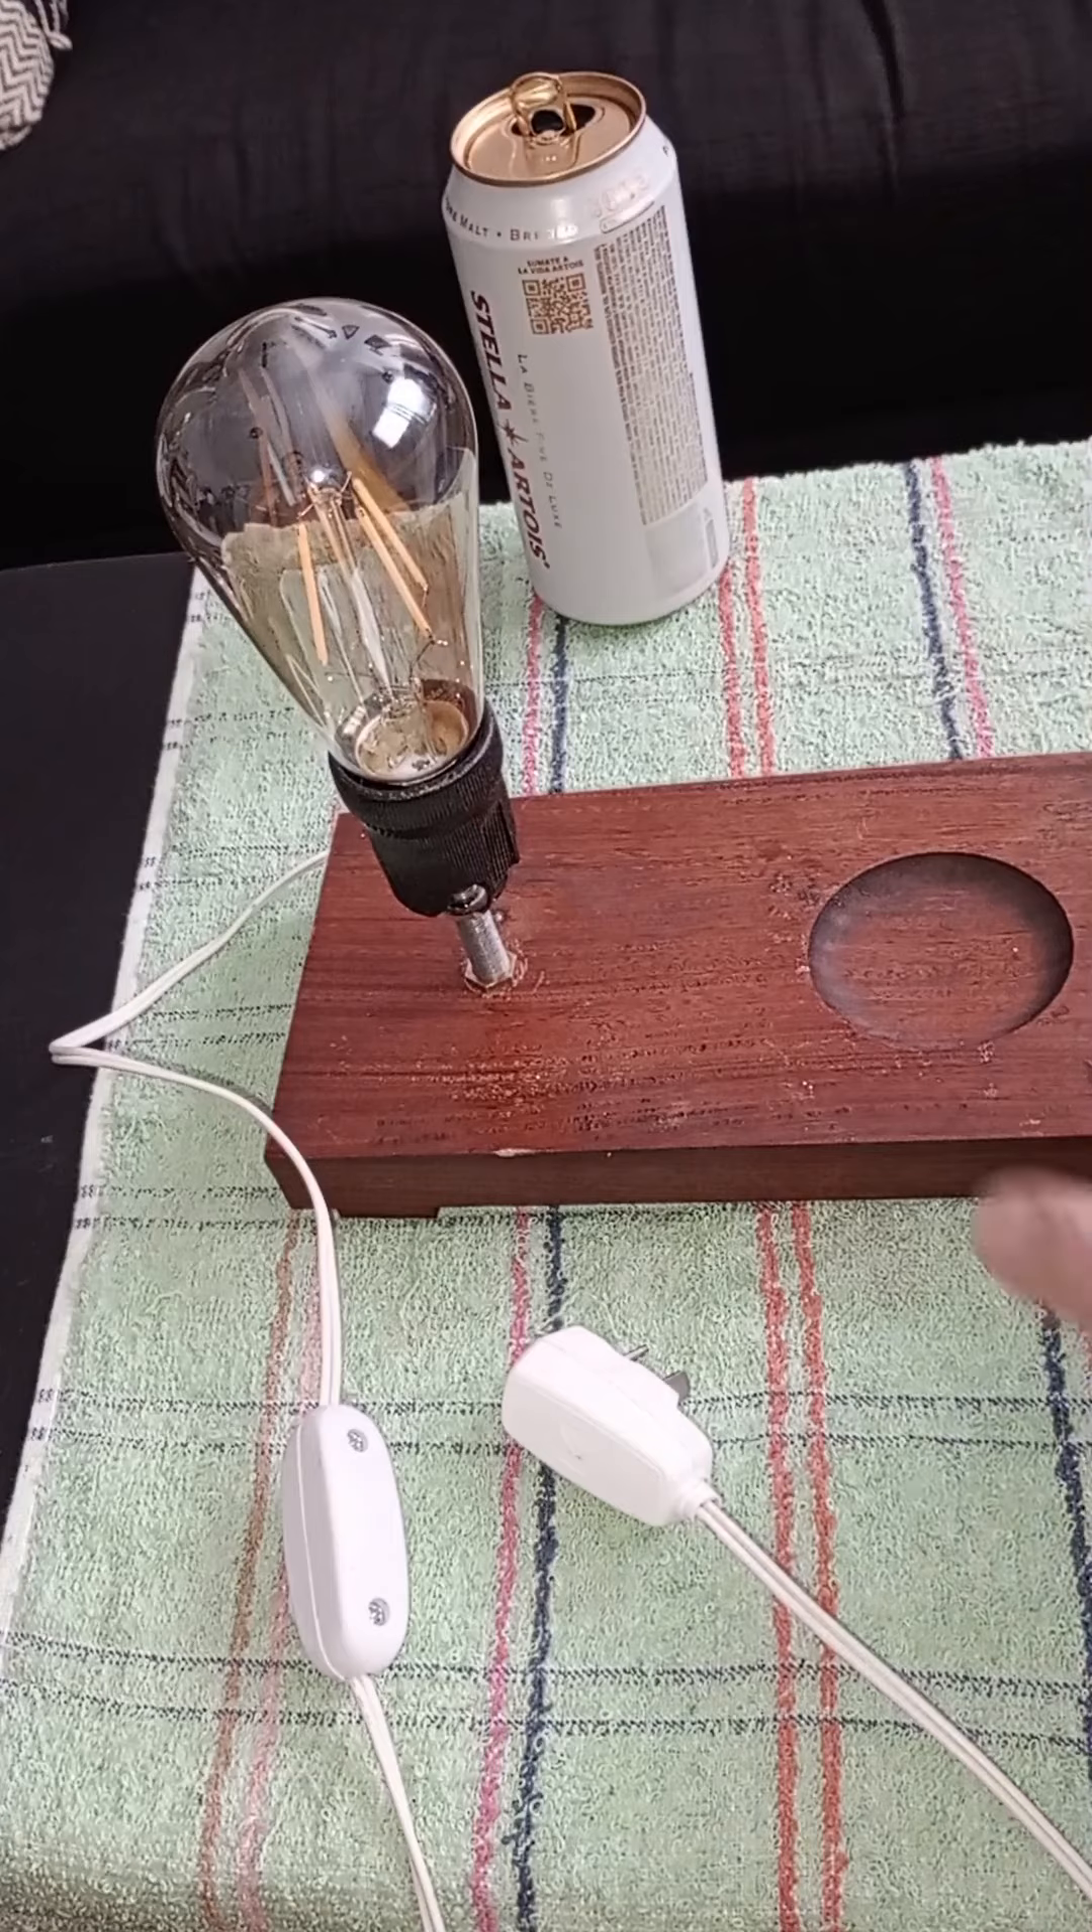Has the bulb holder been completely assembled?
Yes.